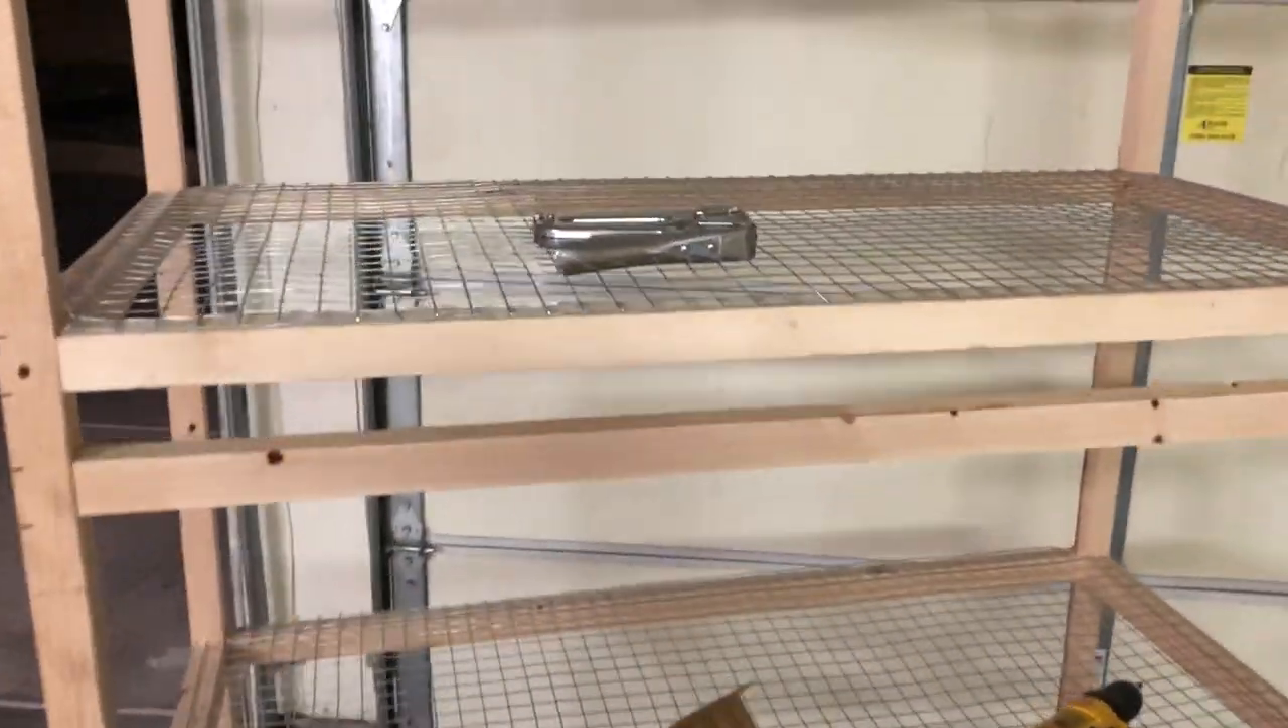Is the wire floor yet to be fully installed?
No.